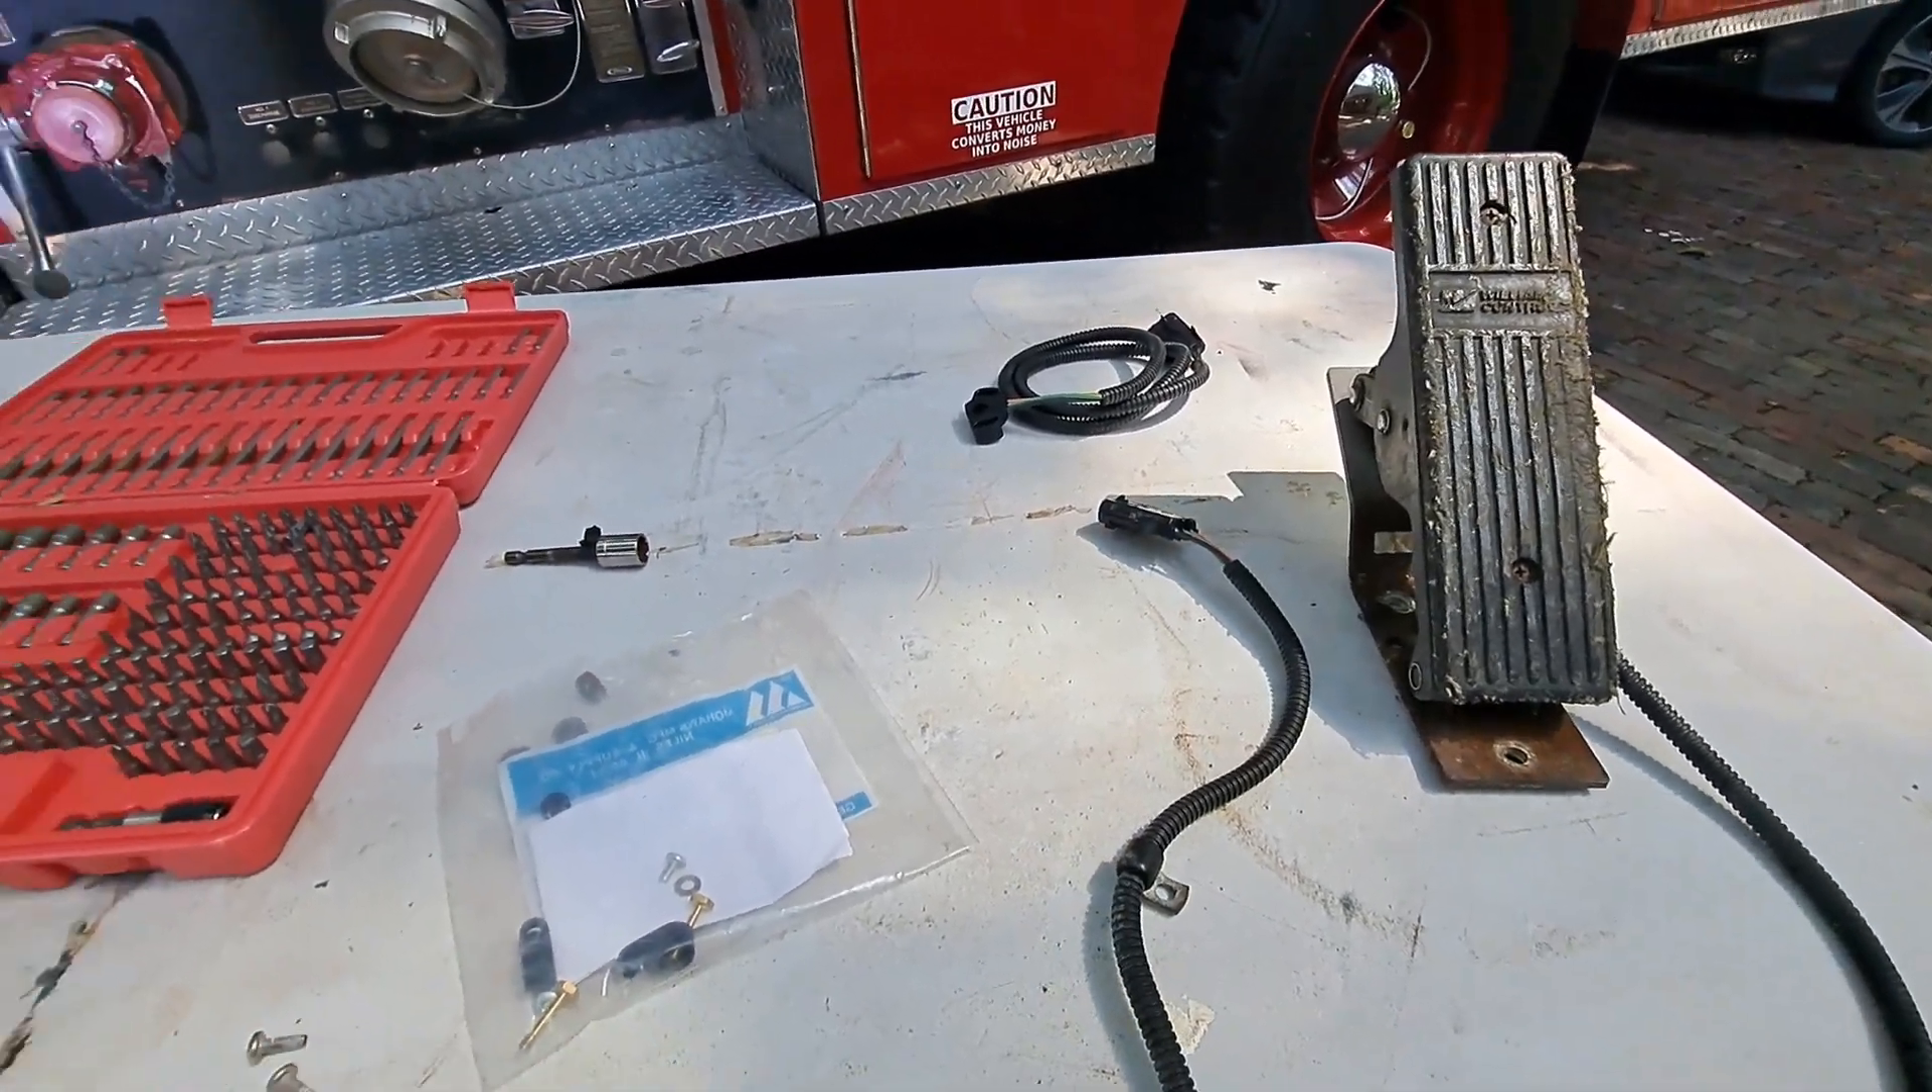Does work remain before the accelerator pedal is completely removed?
No.